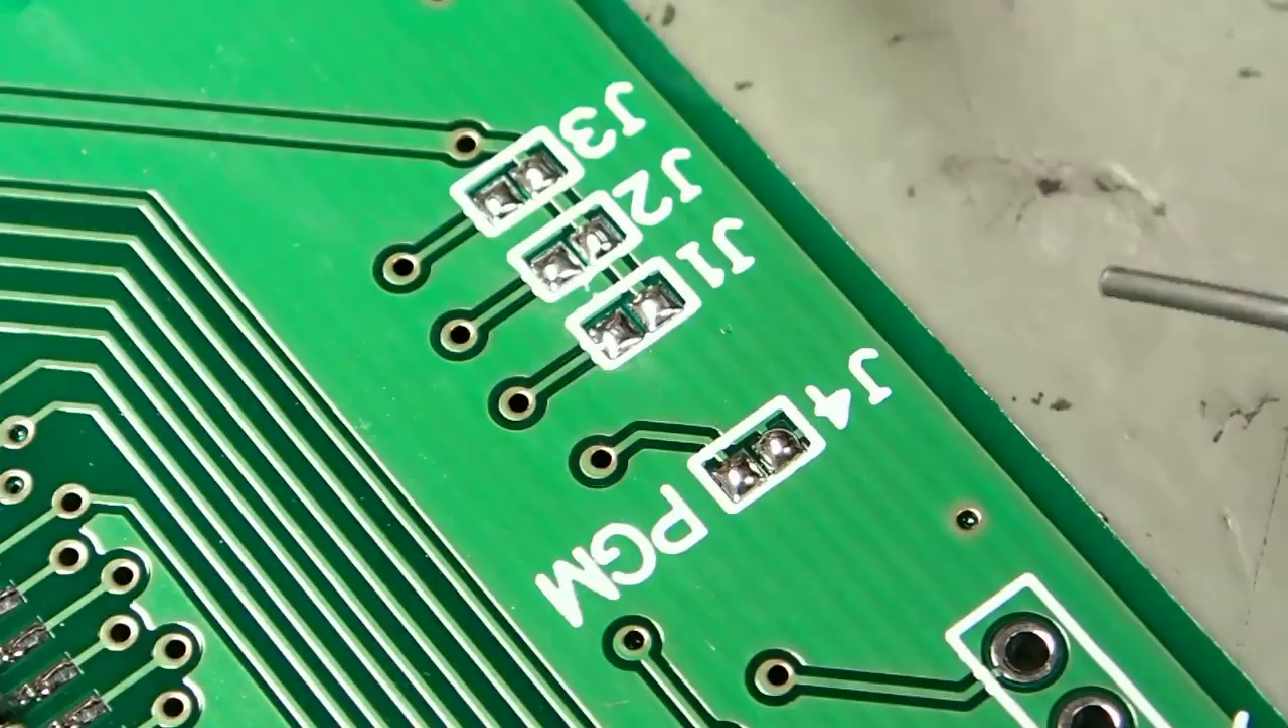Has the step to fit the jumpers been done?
No.